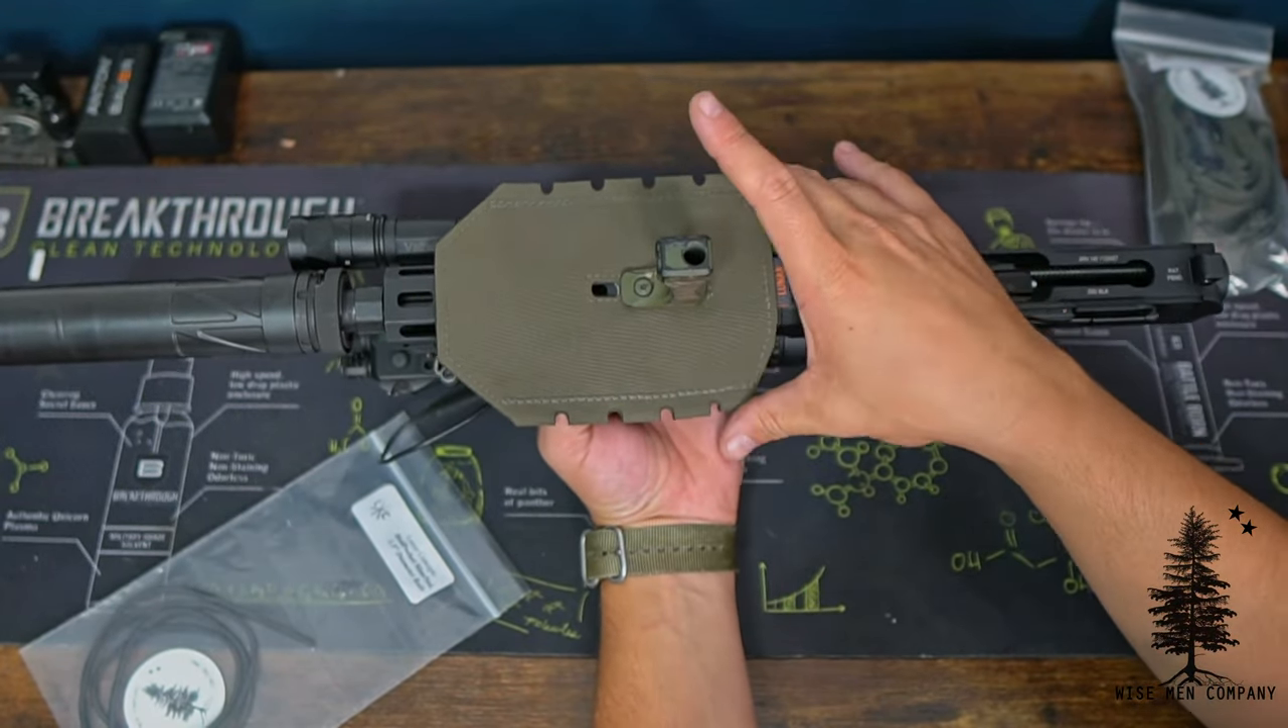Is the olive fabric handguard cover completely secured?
No.